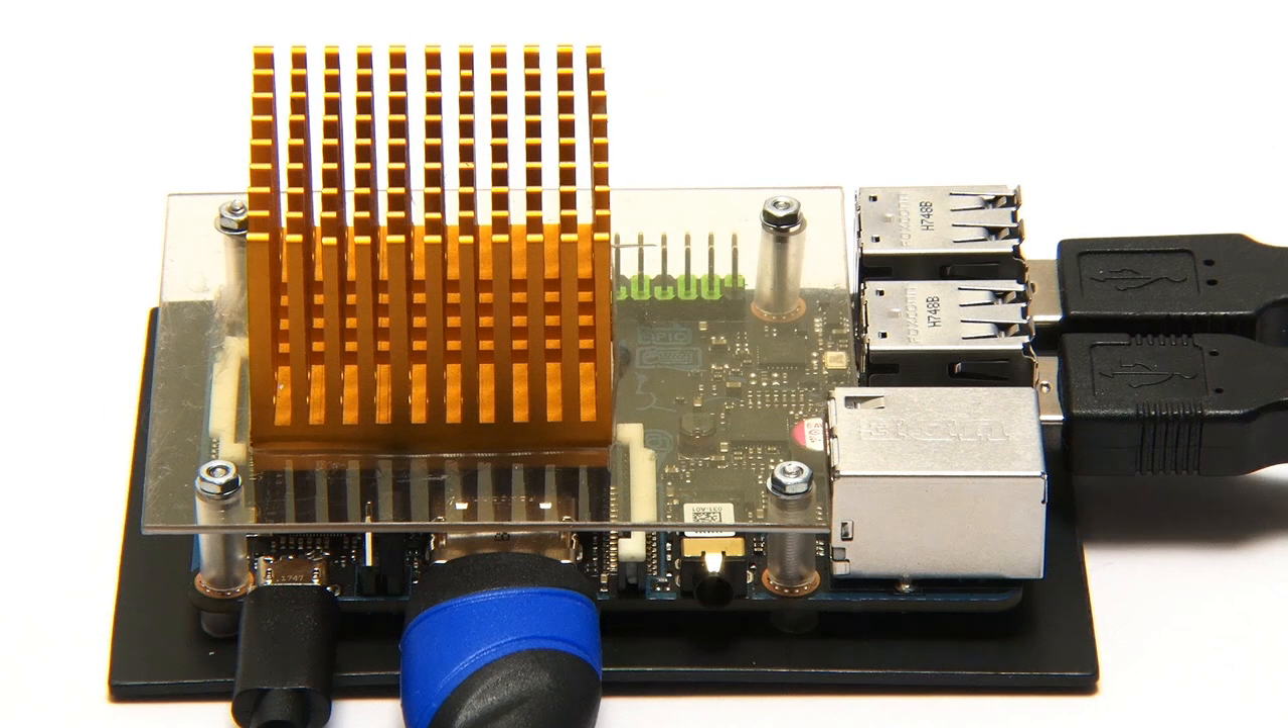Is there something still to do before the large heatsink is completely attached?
No.